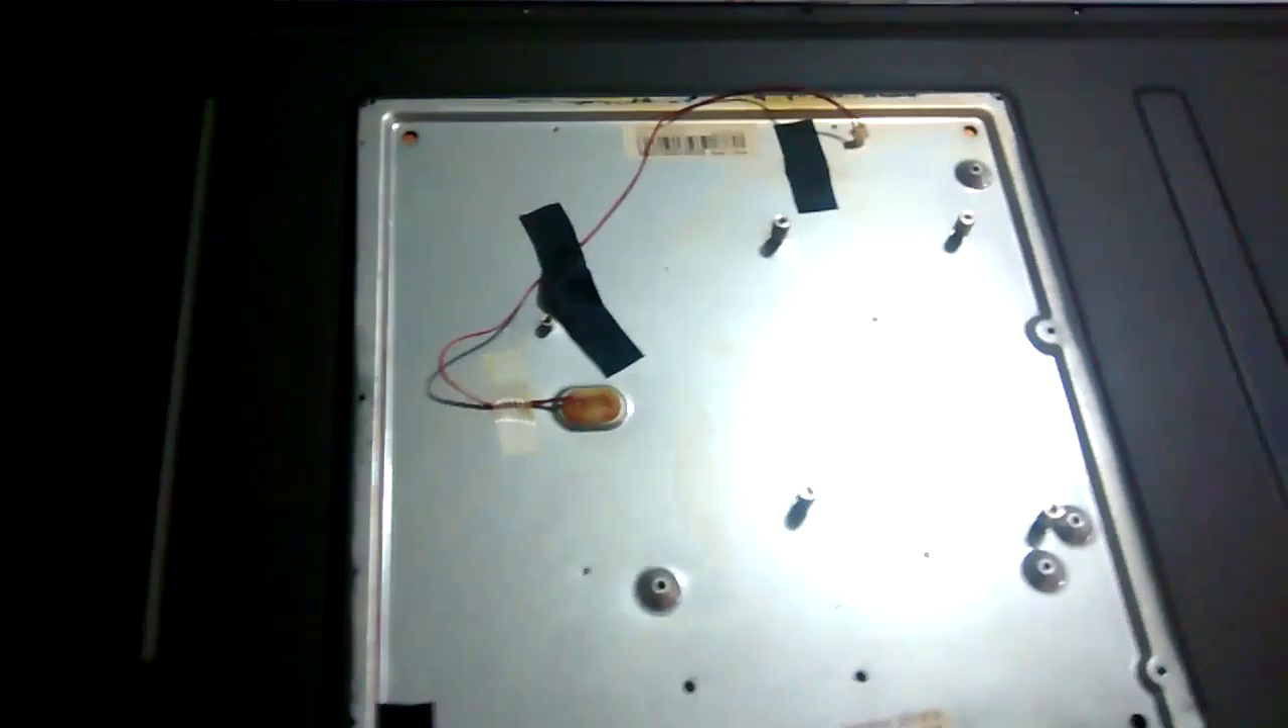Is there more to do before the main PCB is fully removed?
No.